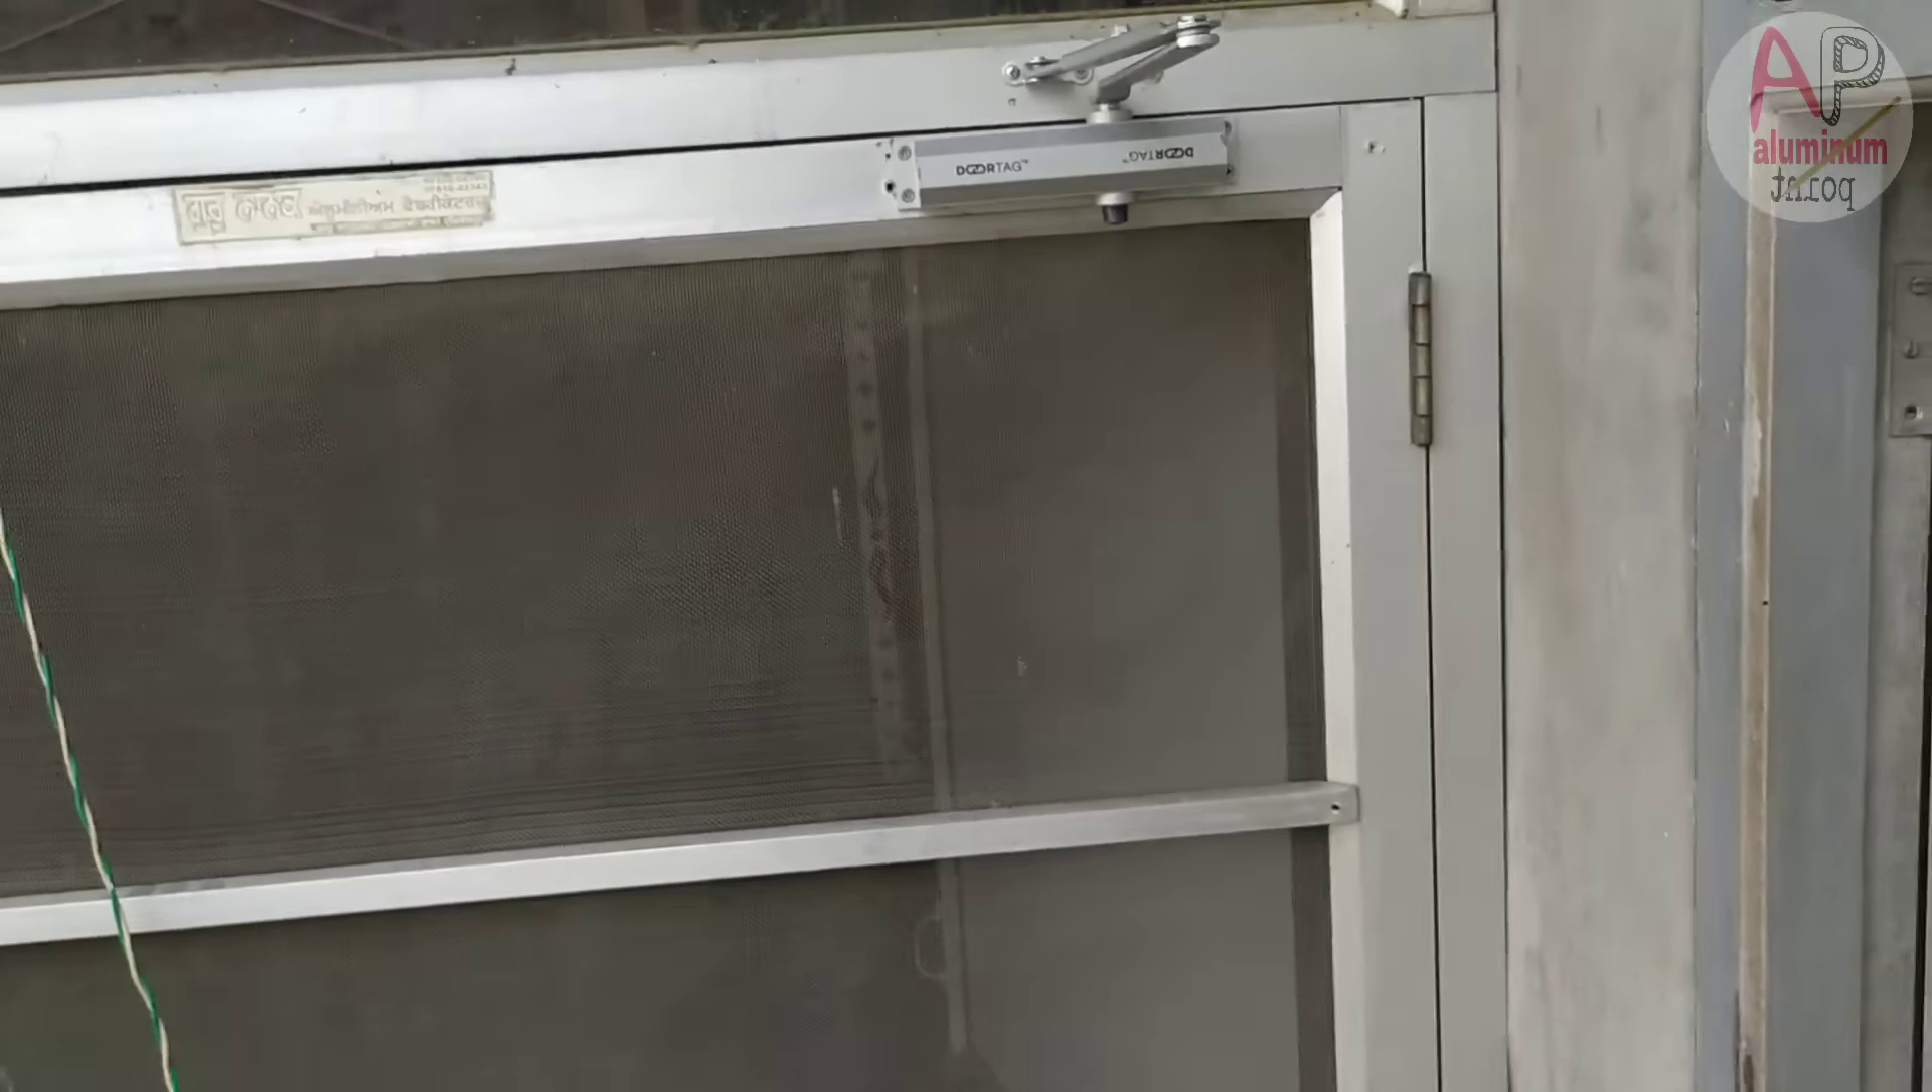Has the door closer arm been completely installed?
Yes.